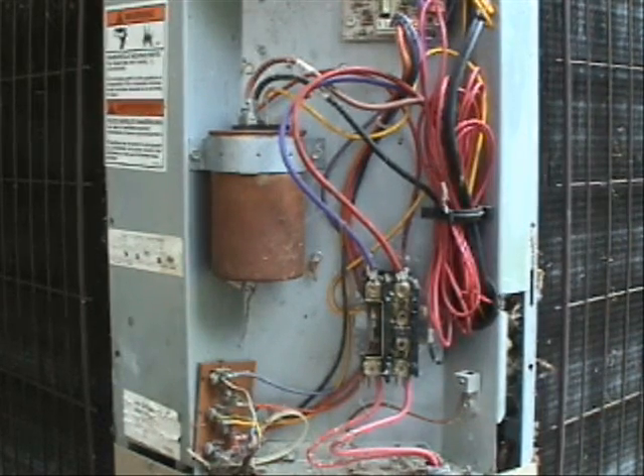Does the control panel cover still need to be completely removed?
No.